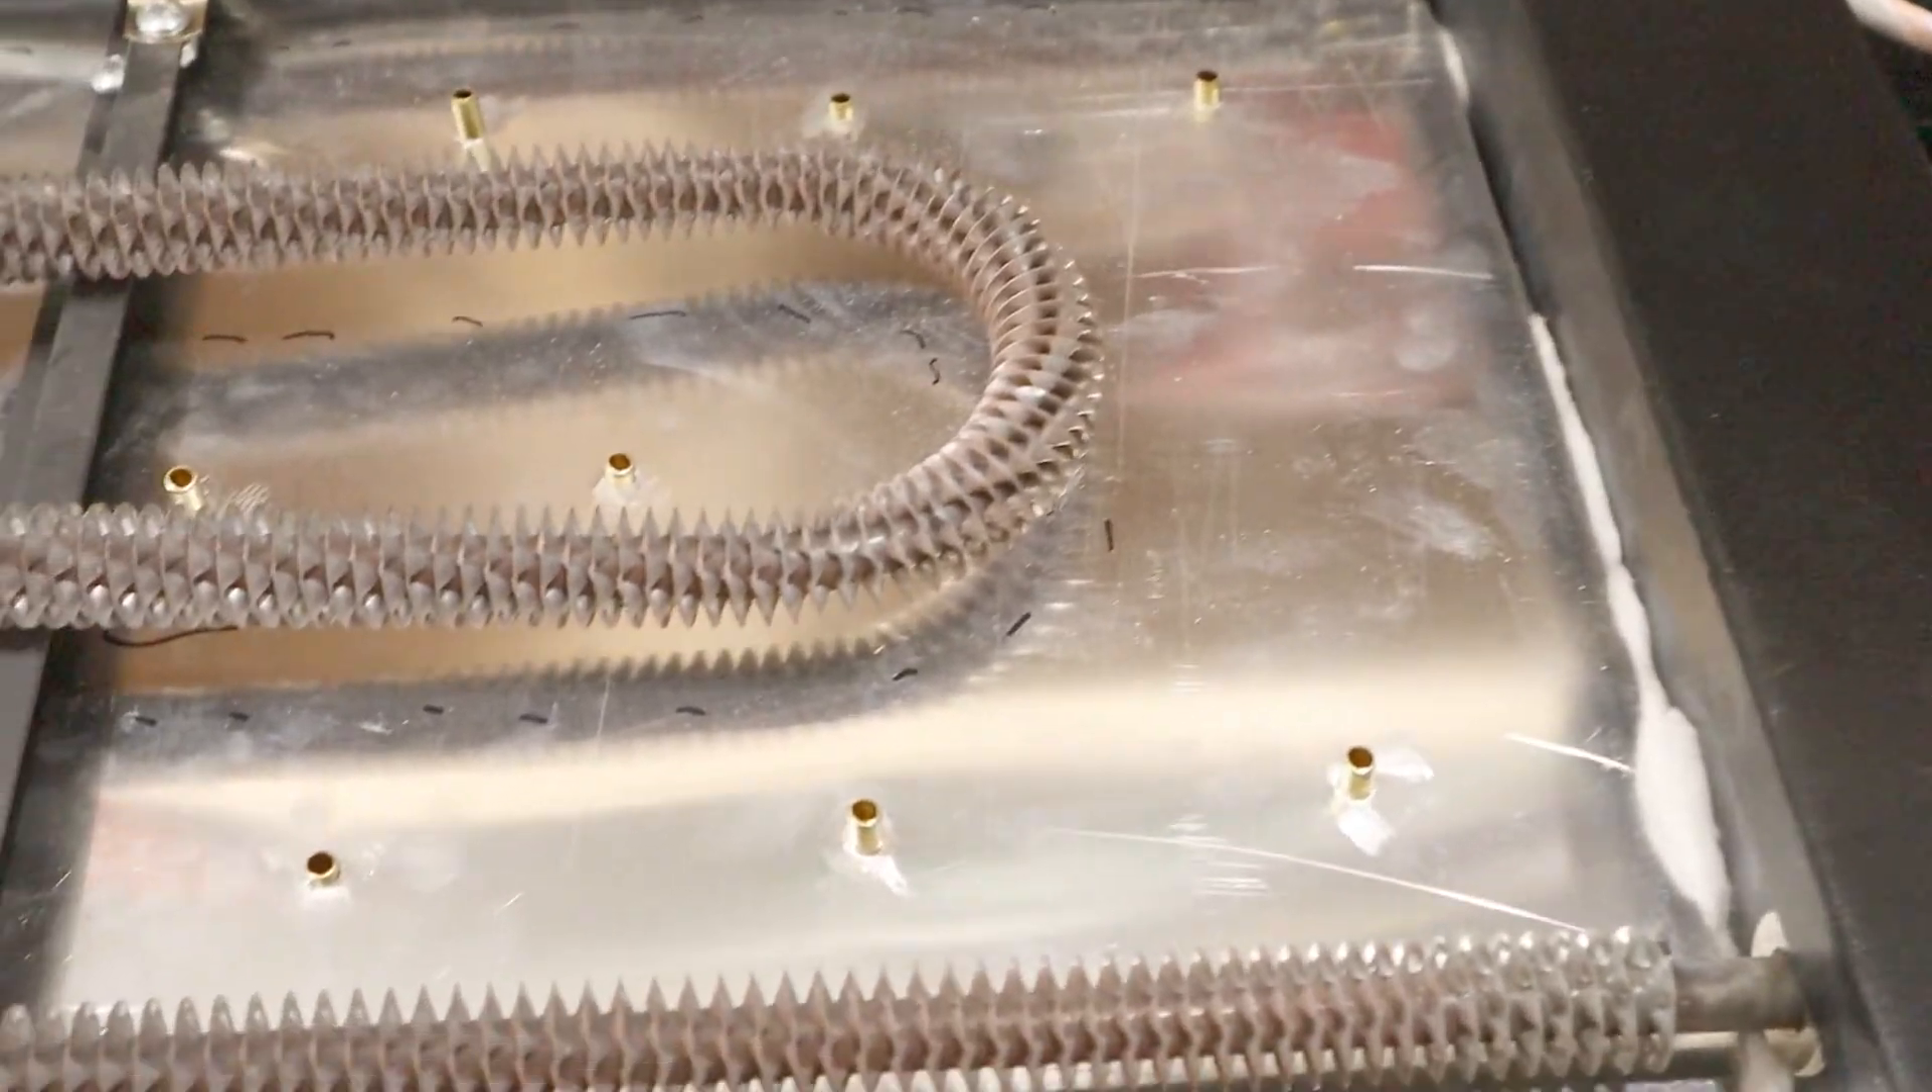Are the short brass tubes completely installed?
Yes.